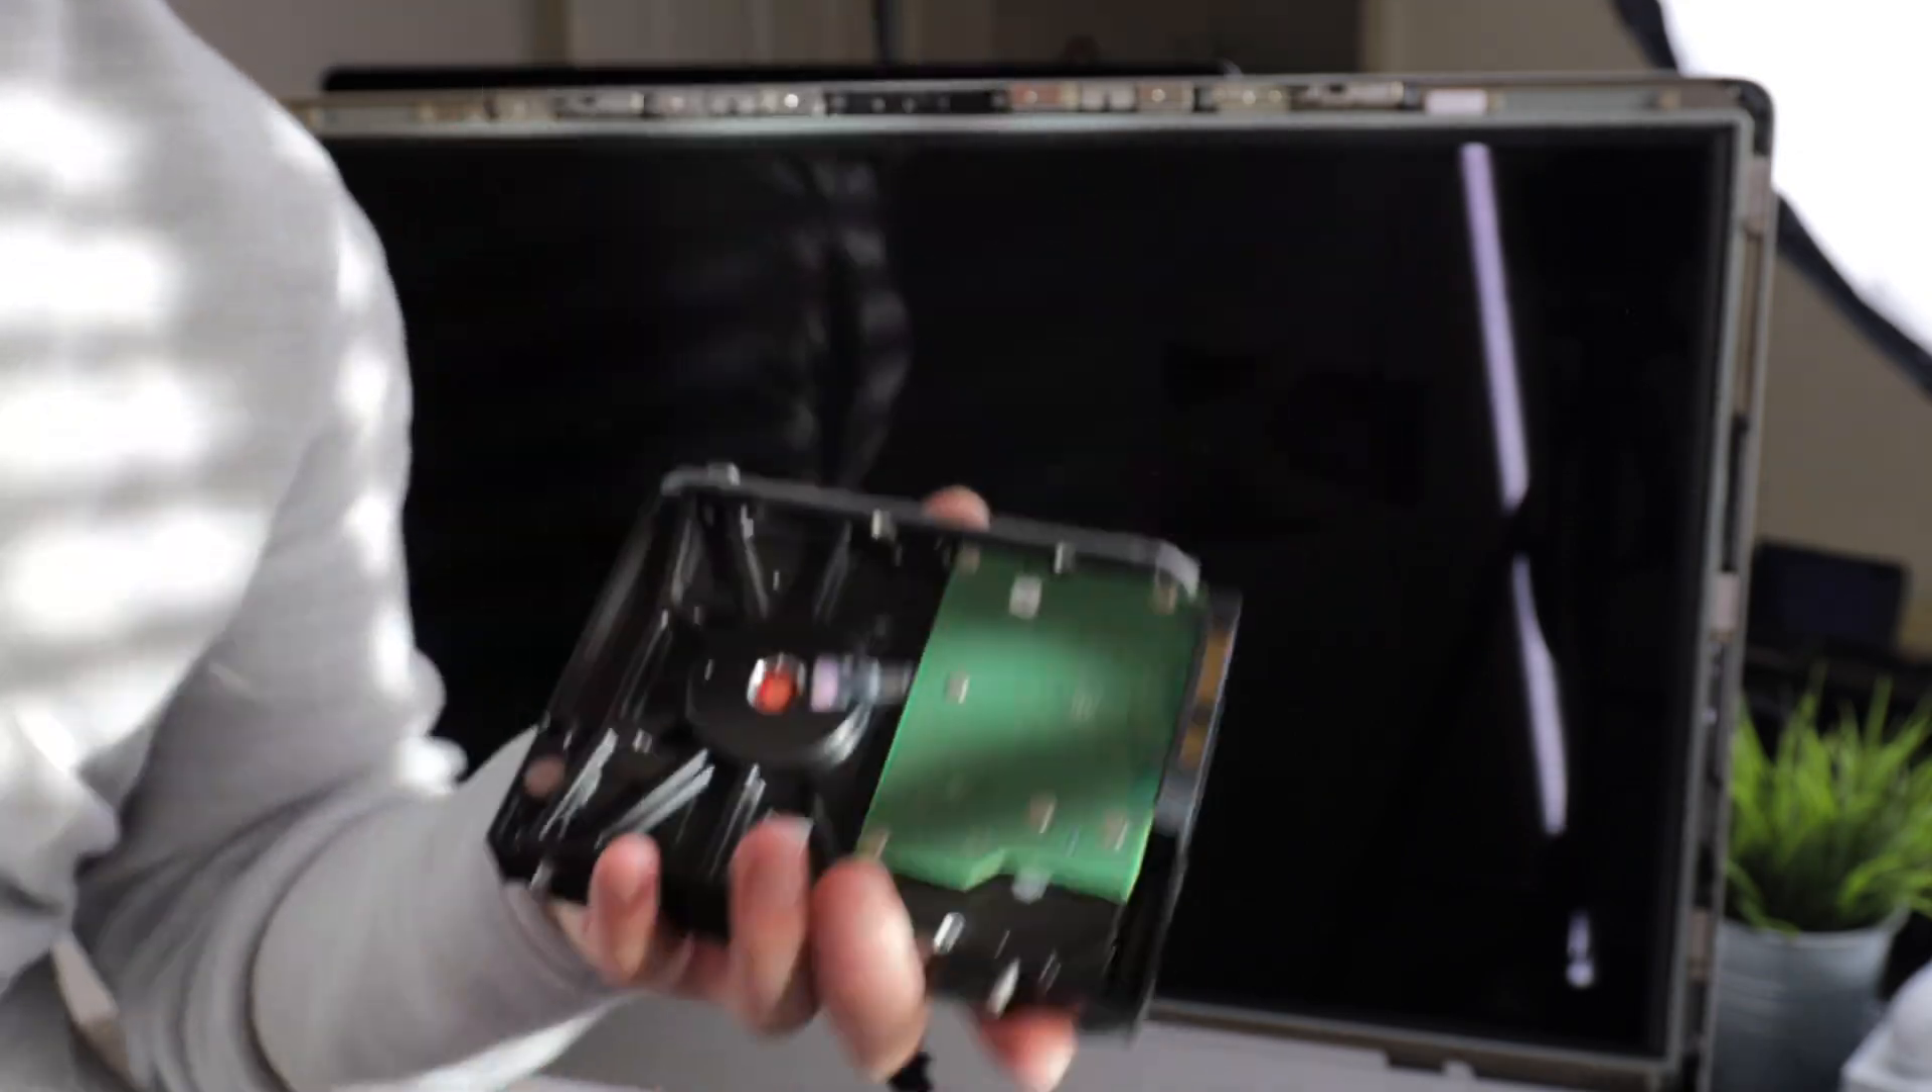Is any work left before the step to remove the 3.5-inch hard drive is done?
No.